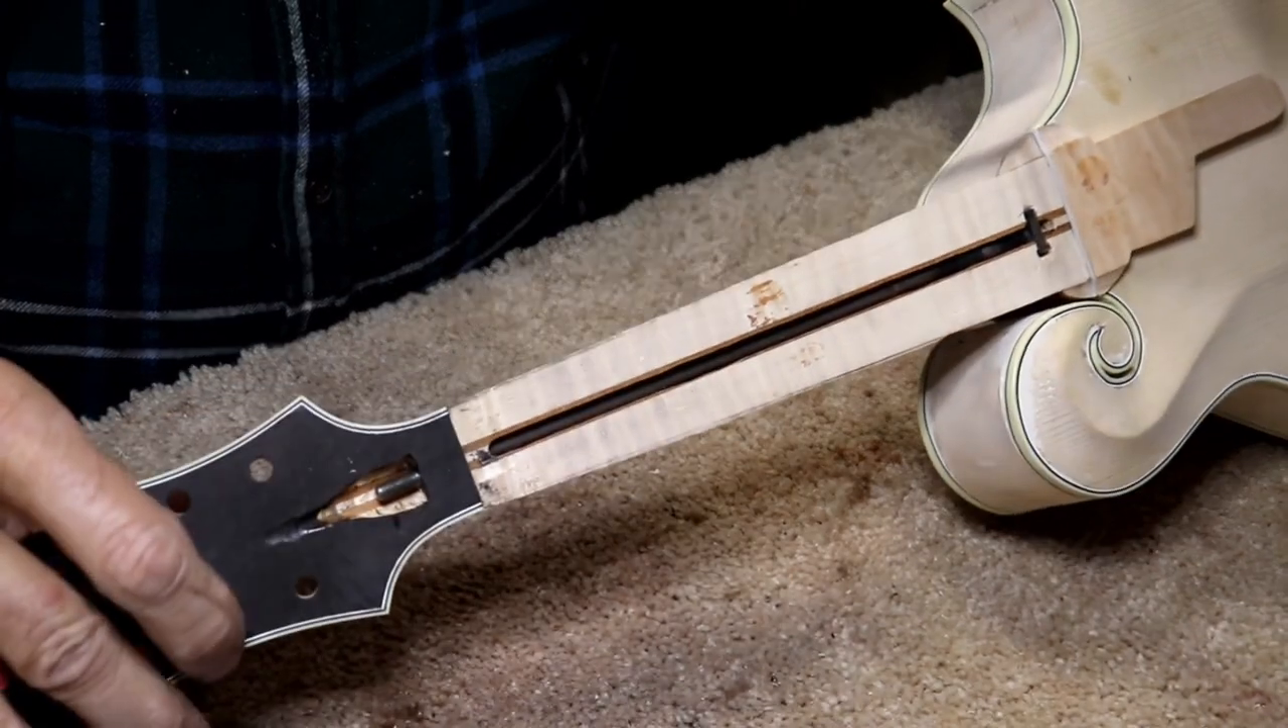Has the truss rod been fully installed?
Yes.